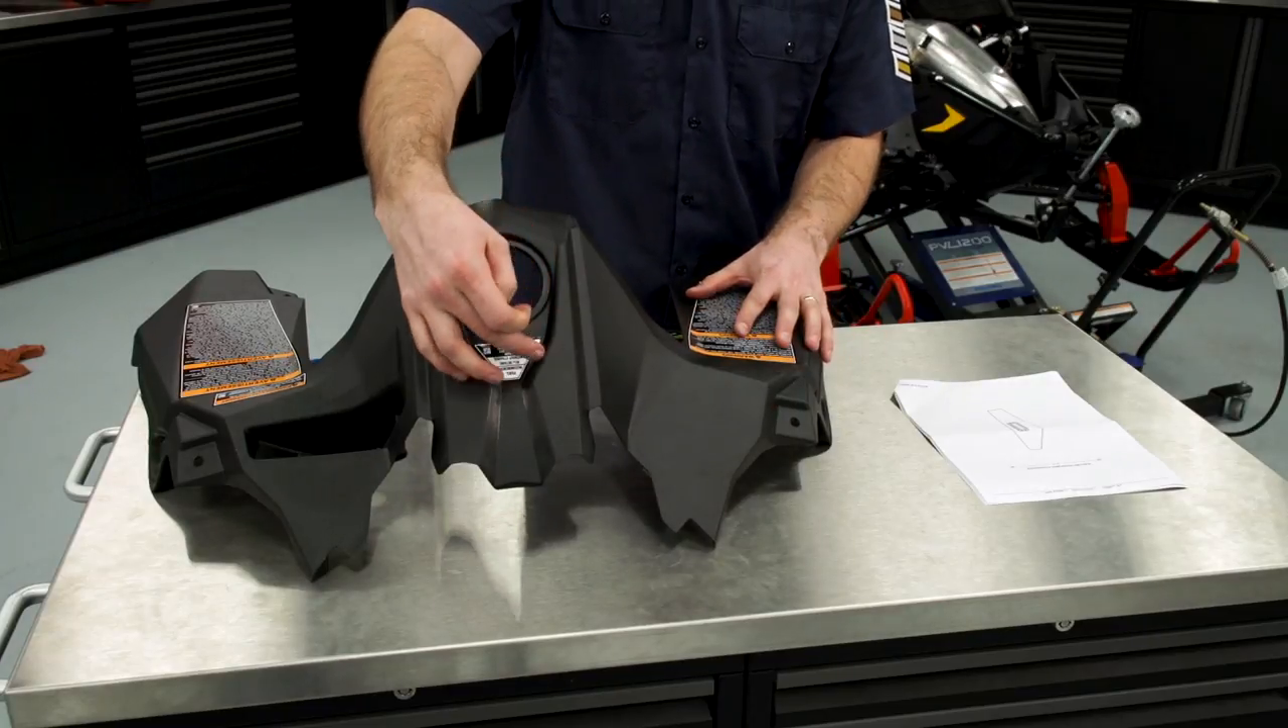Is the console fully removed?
Yes.